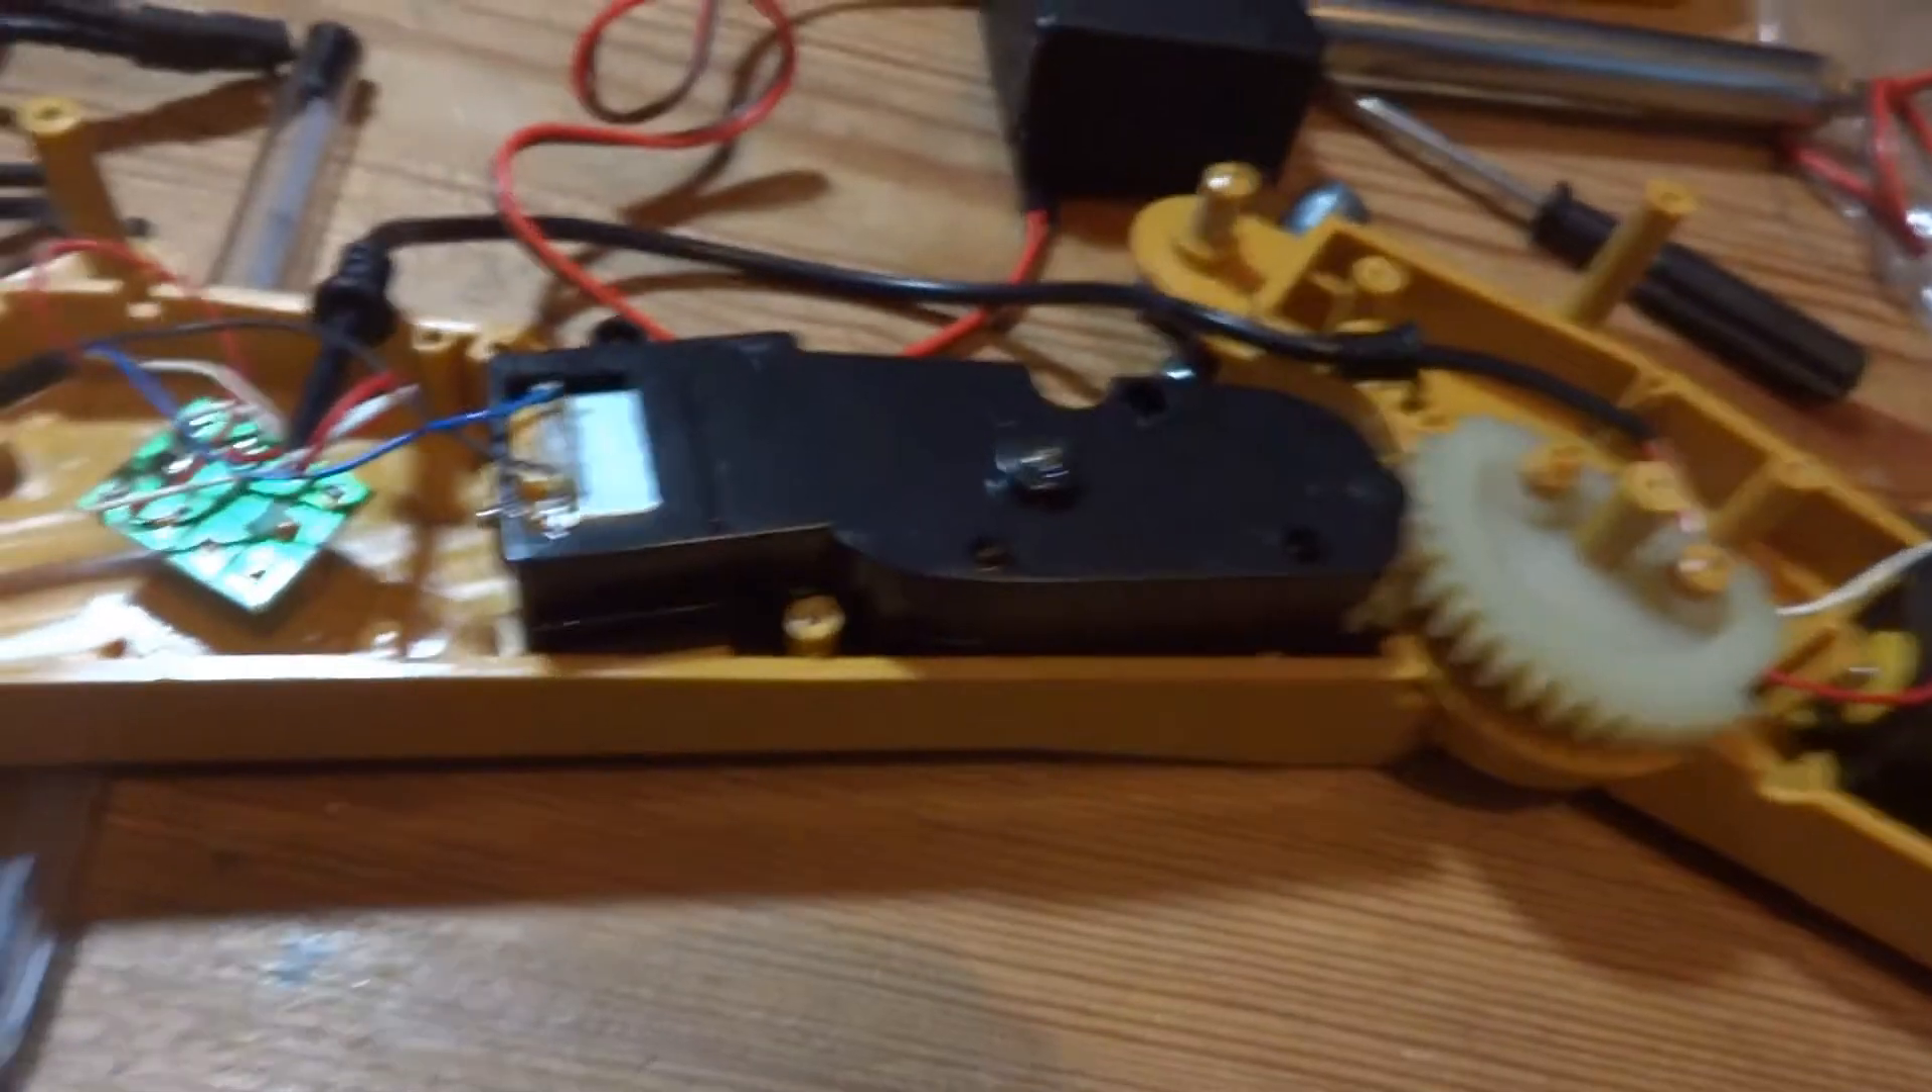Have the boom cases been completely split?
Yes.